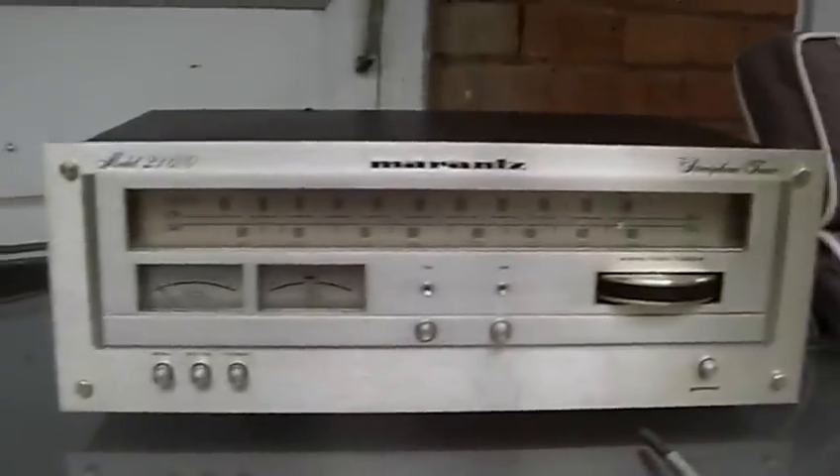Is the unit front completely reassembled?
Yes.